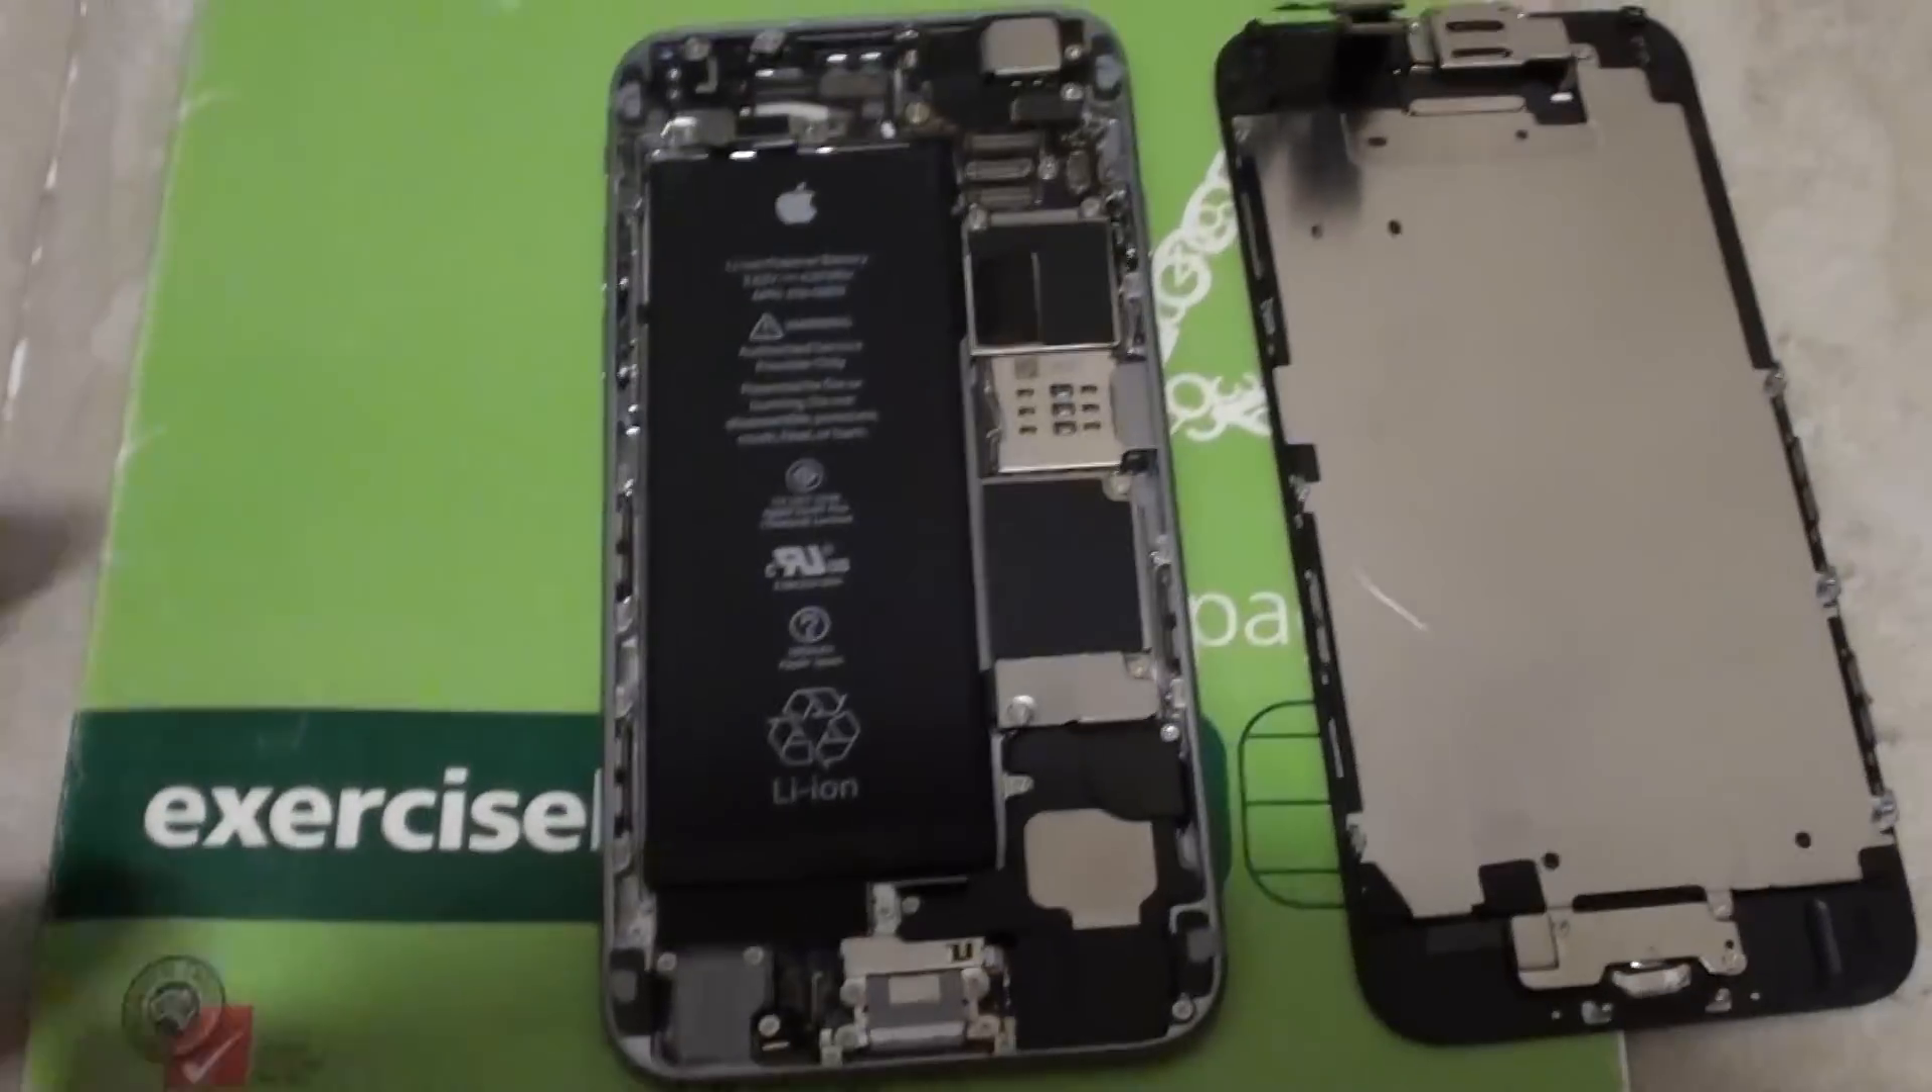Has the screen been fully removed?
Yes.